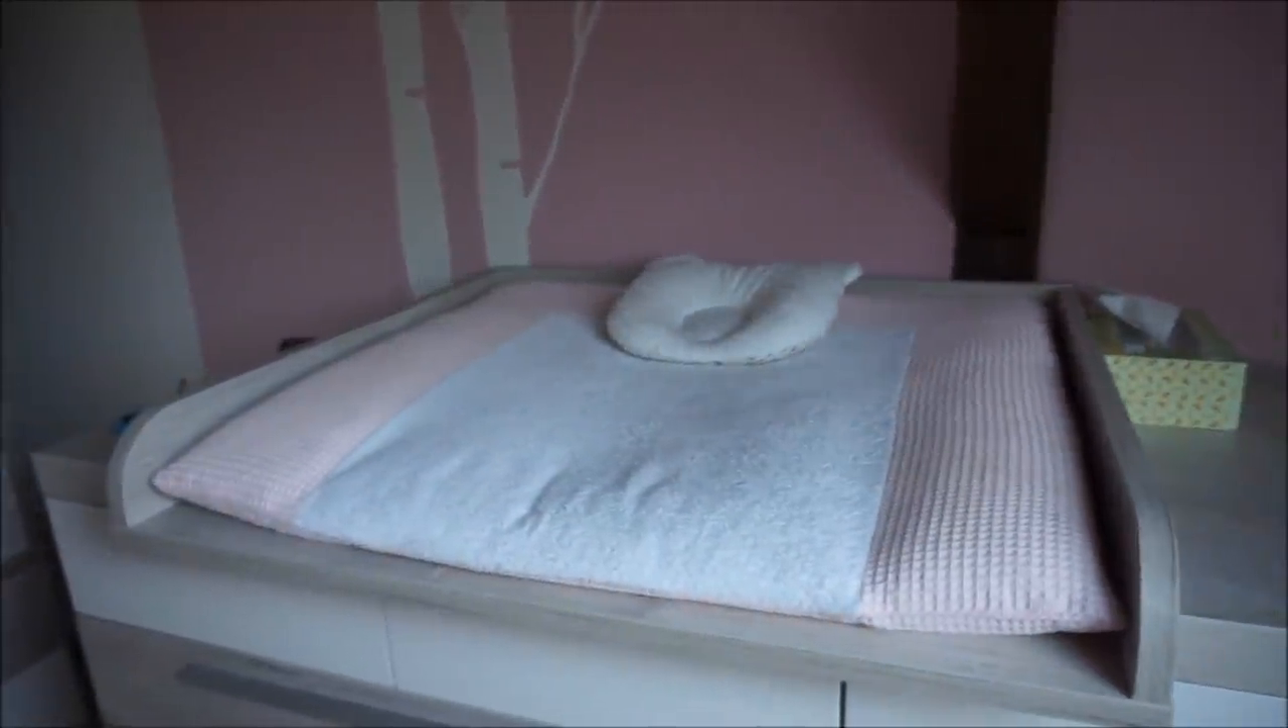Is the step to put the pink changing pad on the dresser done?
Yes.